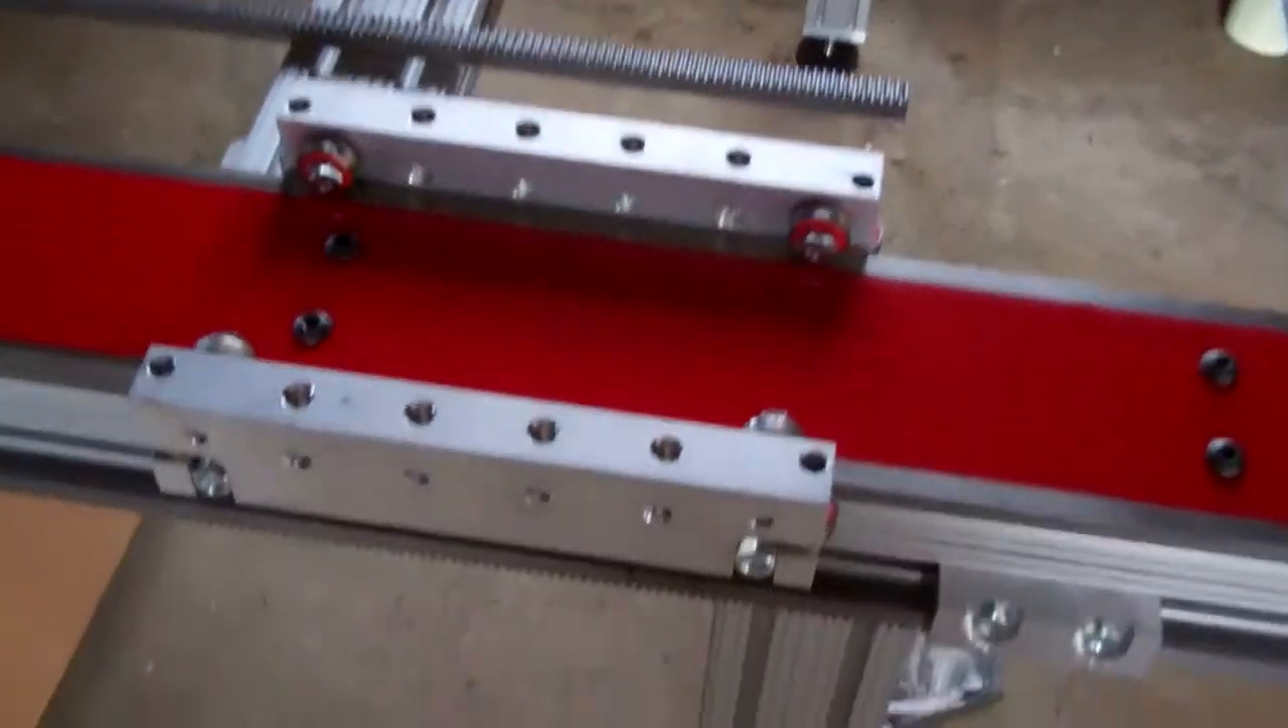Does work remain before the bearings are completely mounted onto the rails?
No.